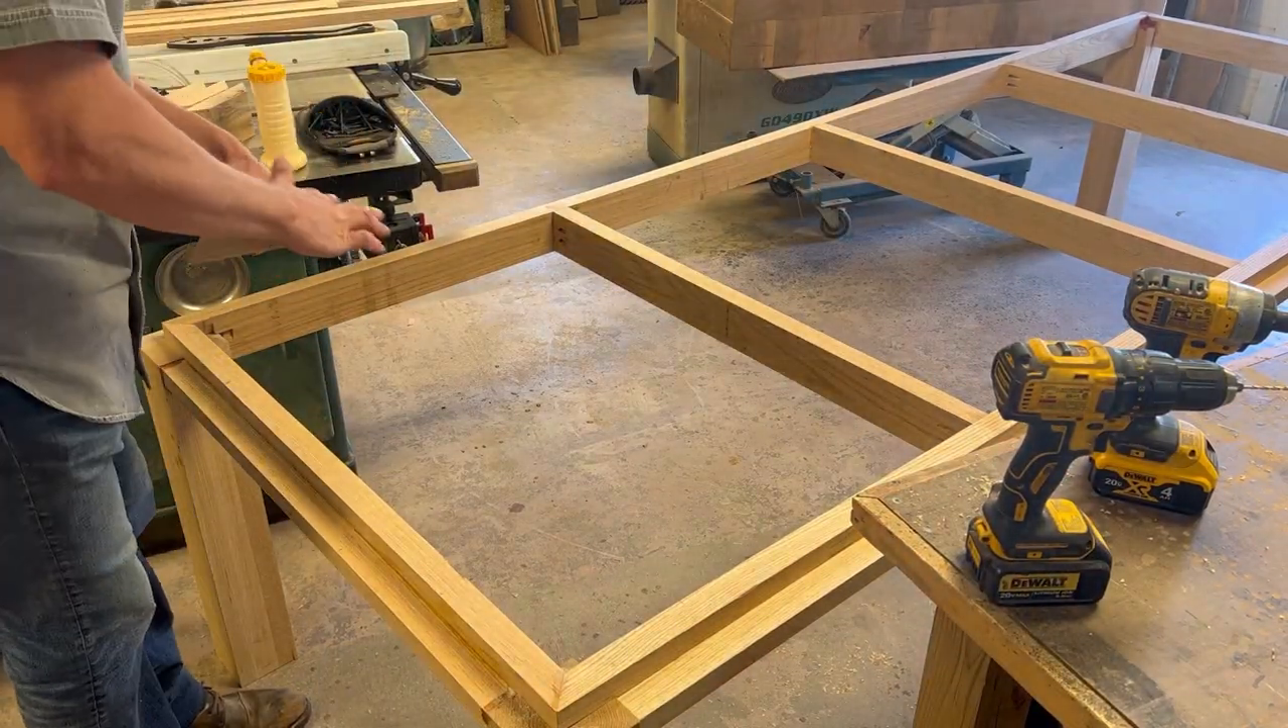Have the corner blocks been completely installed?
No.